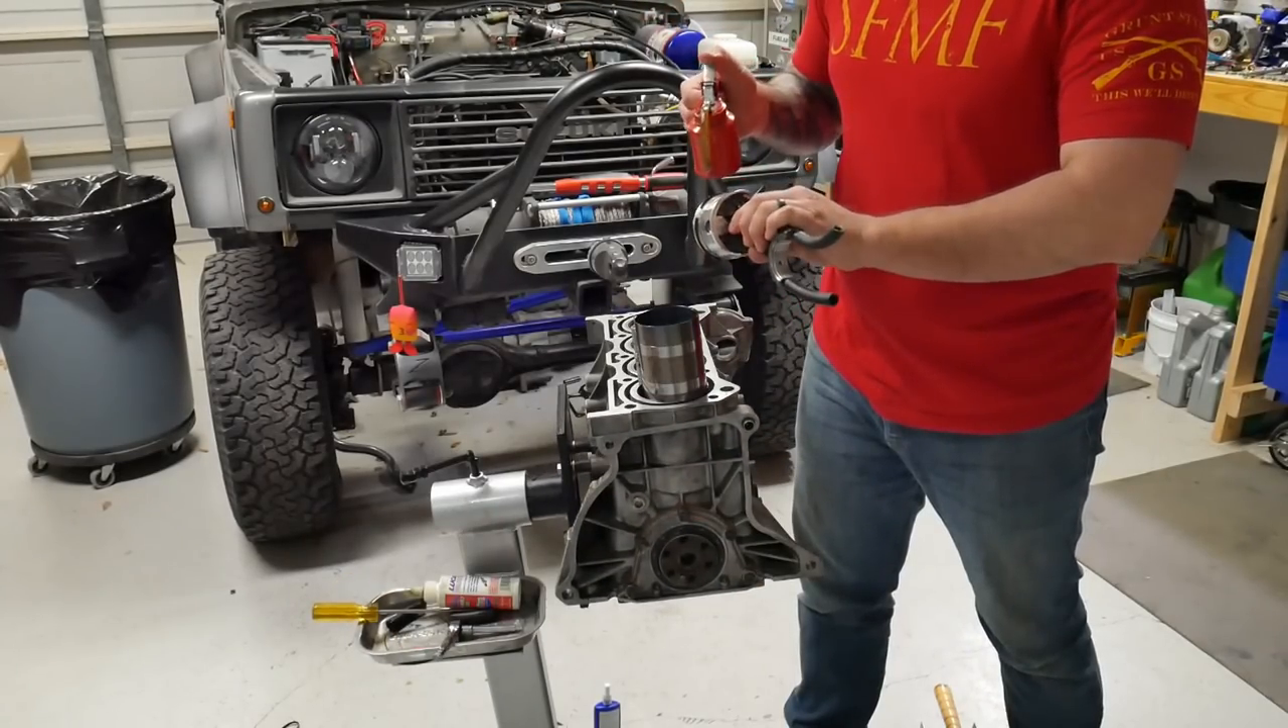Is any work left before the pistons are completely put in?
Yes.